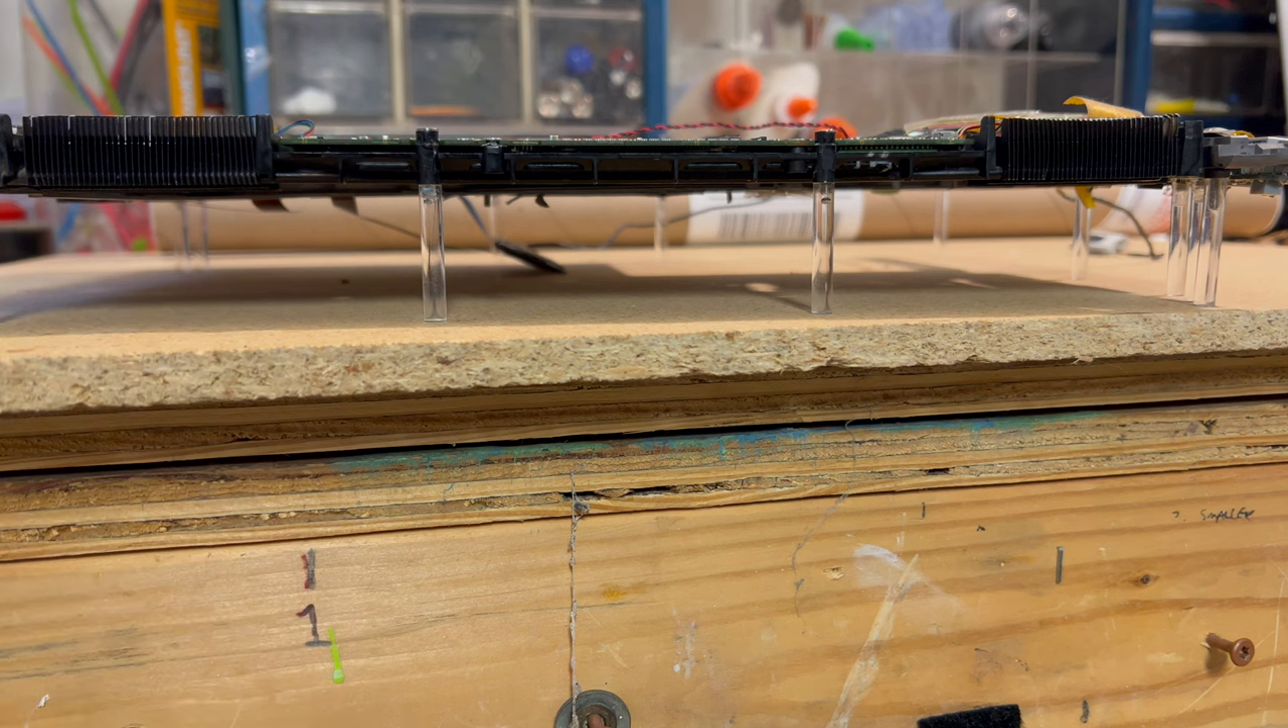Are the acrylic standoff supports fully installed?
Yes.